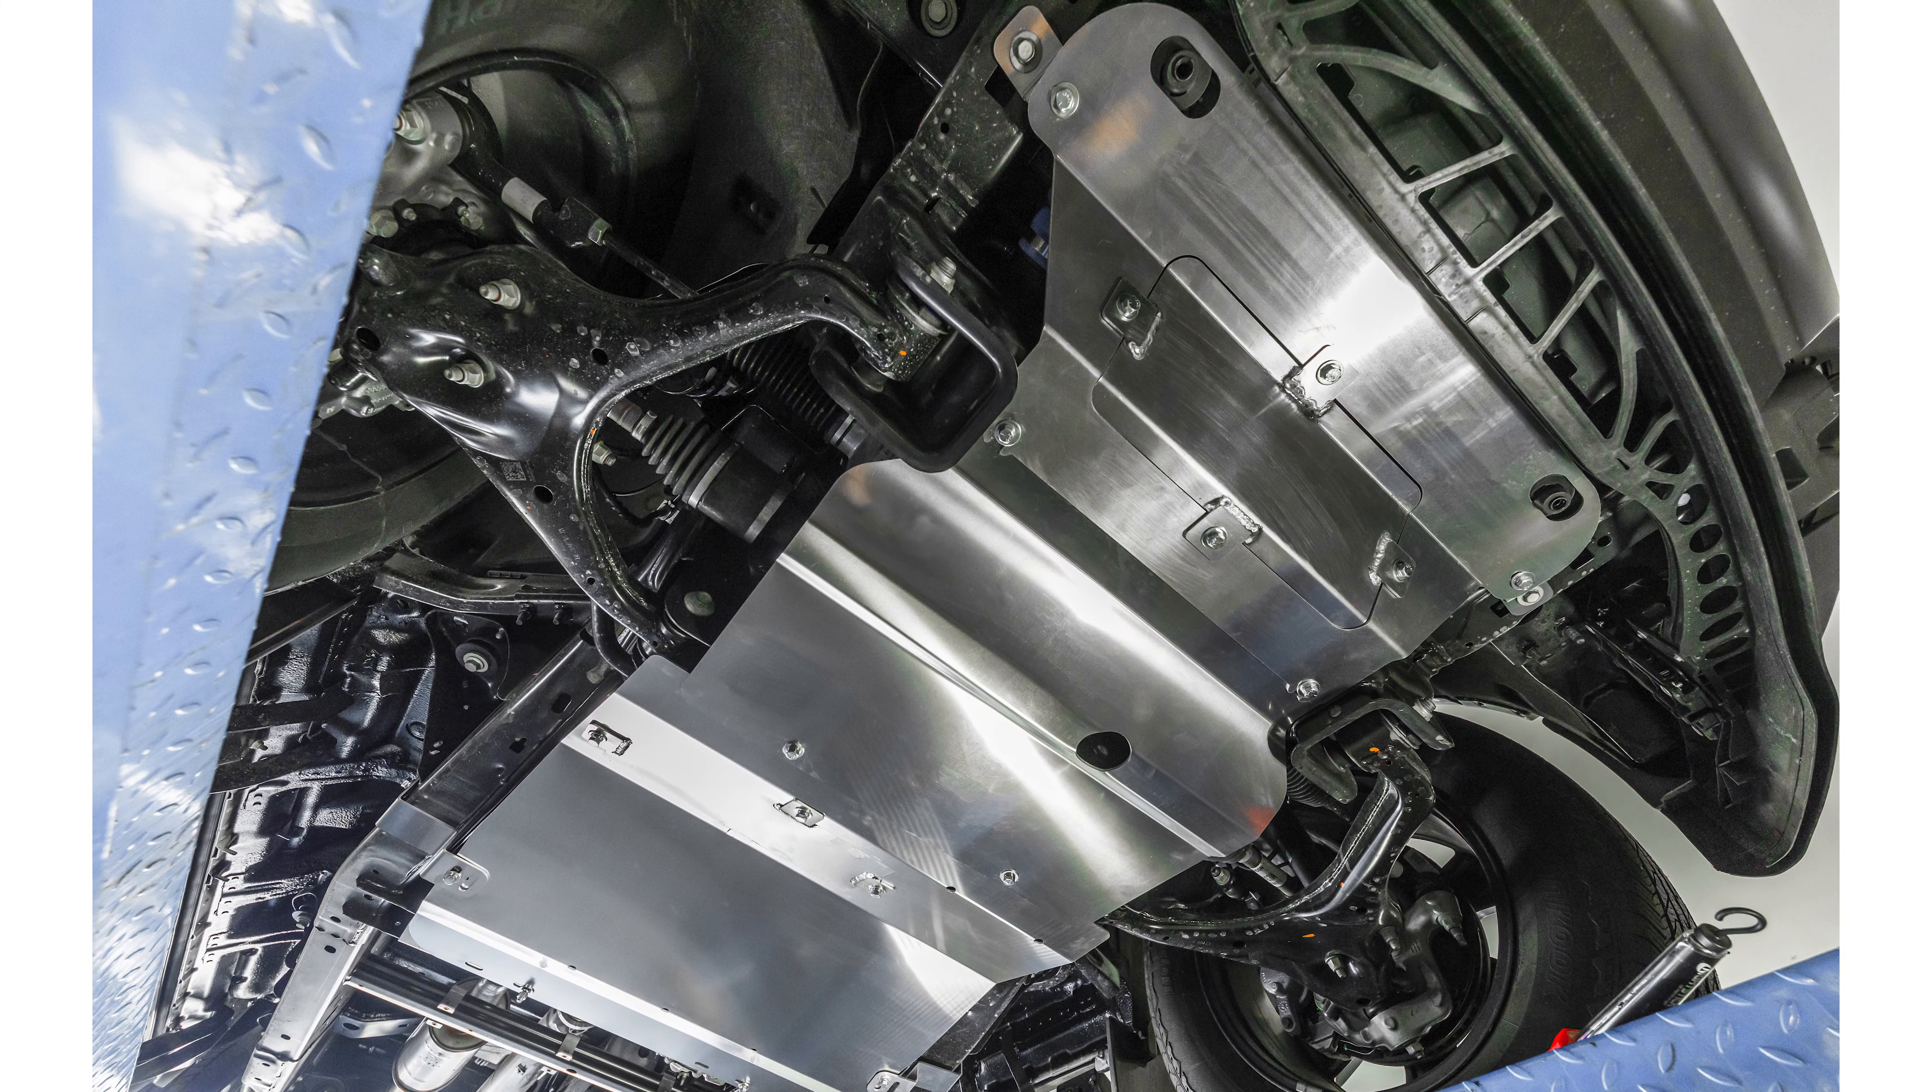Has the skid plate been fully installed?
Yes.